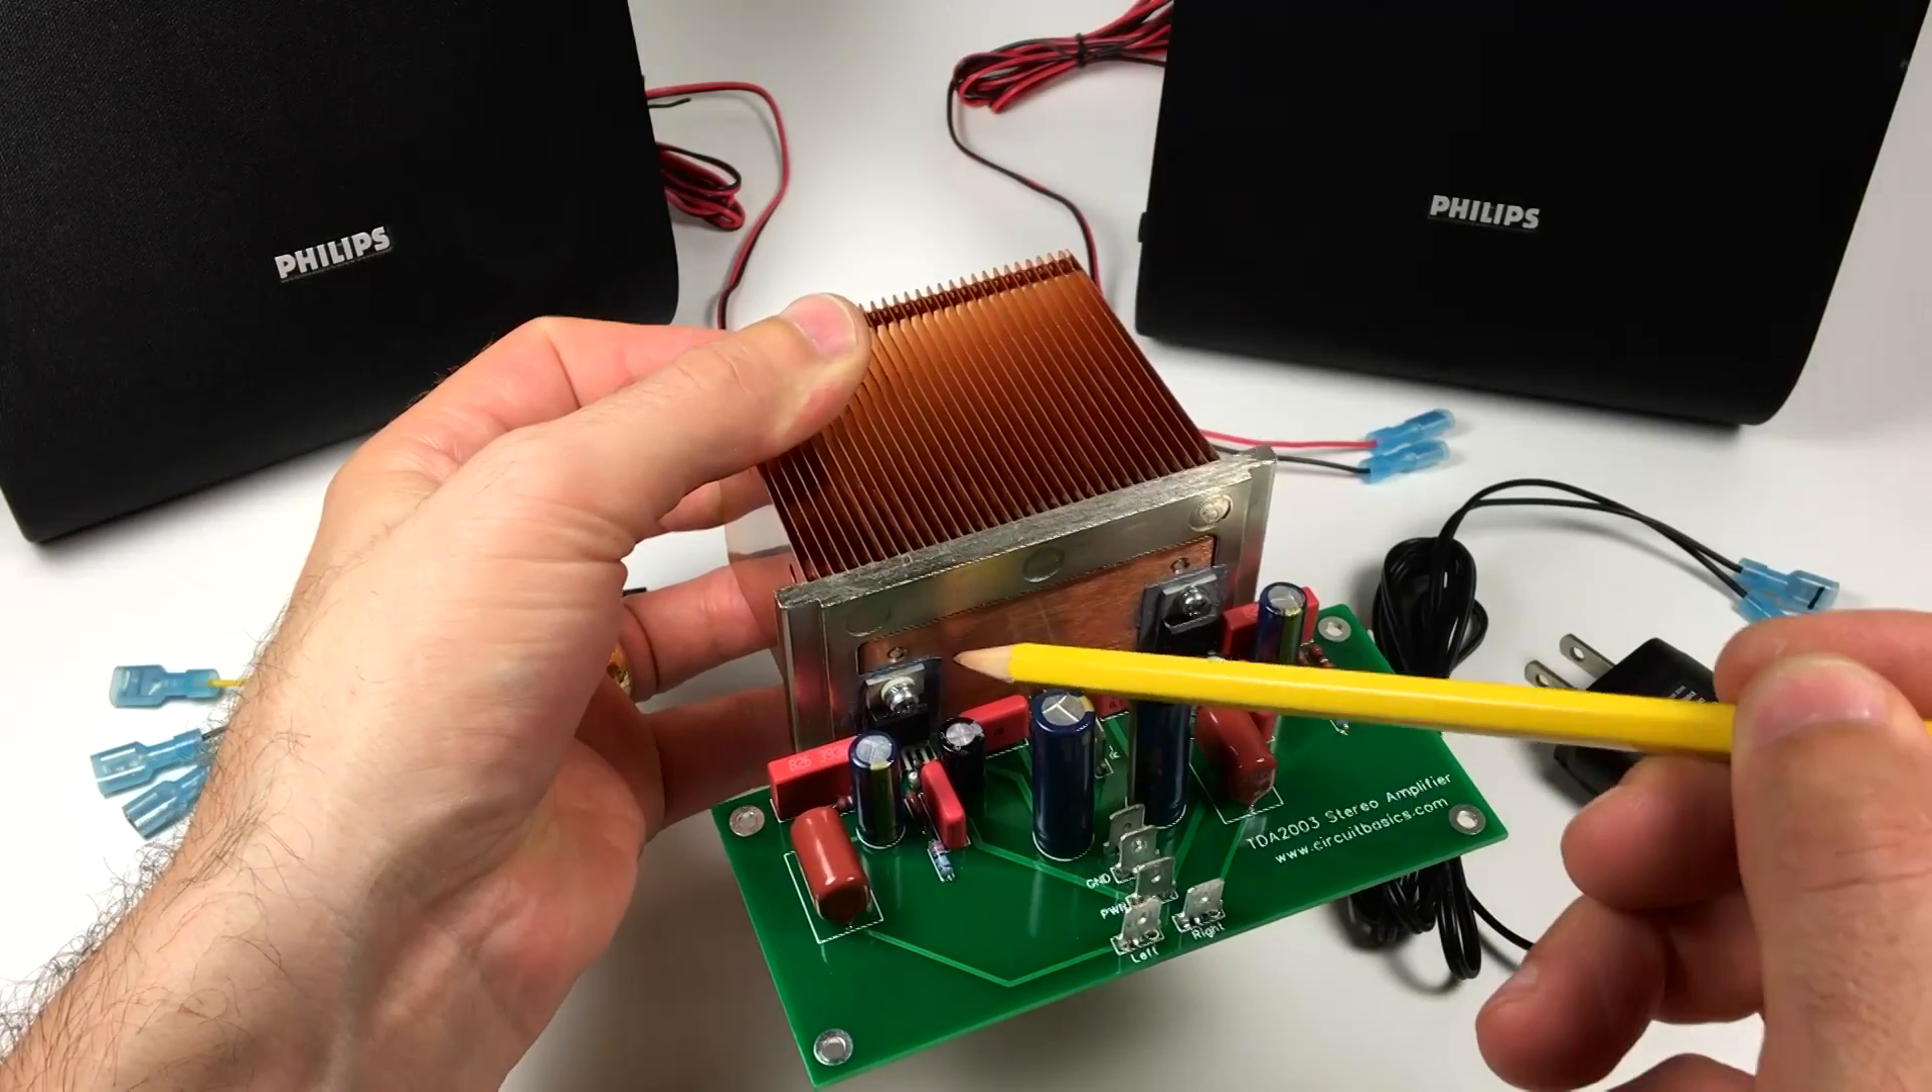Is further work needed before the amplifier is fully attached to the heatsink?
No.